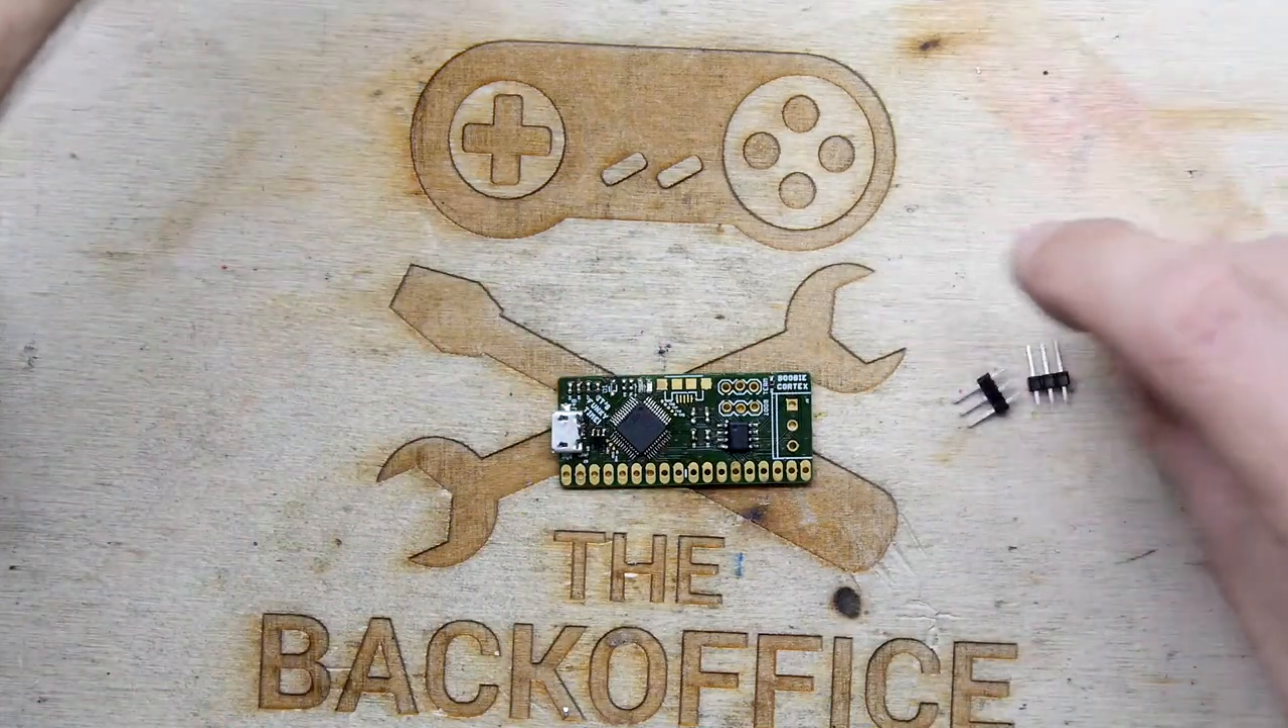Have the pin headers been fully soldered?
No.